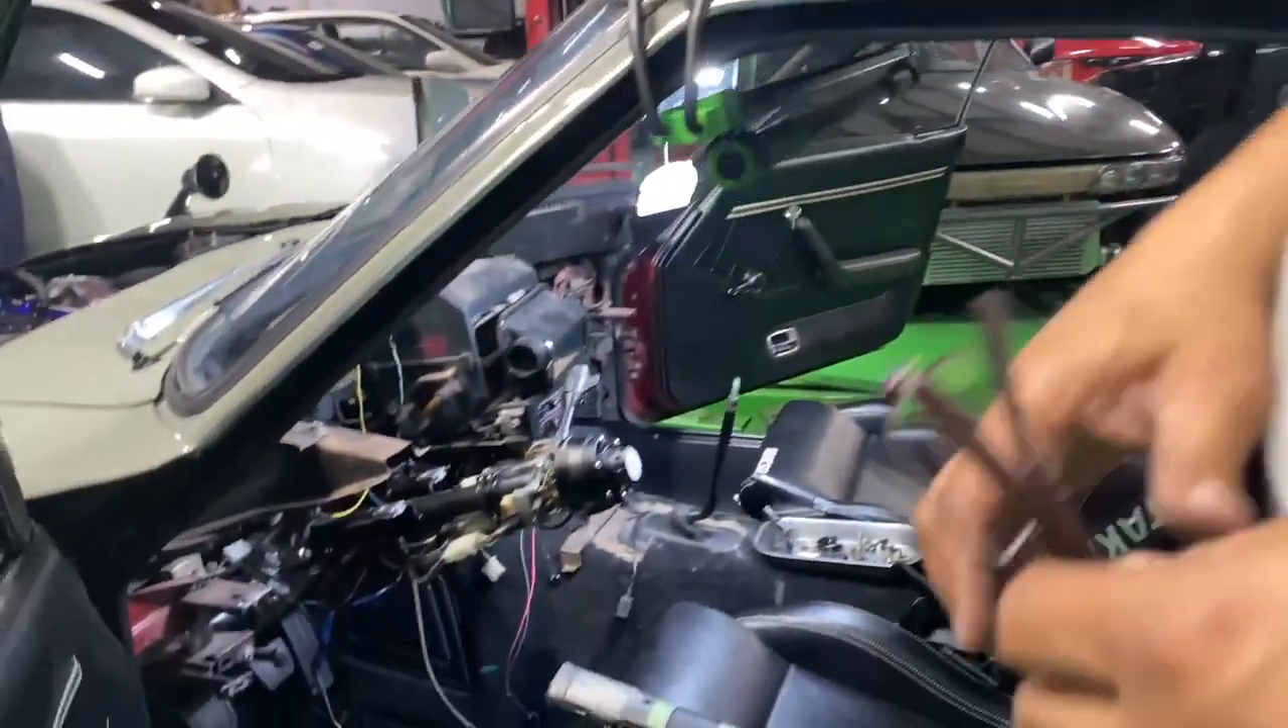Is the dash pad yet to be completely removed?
No.